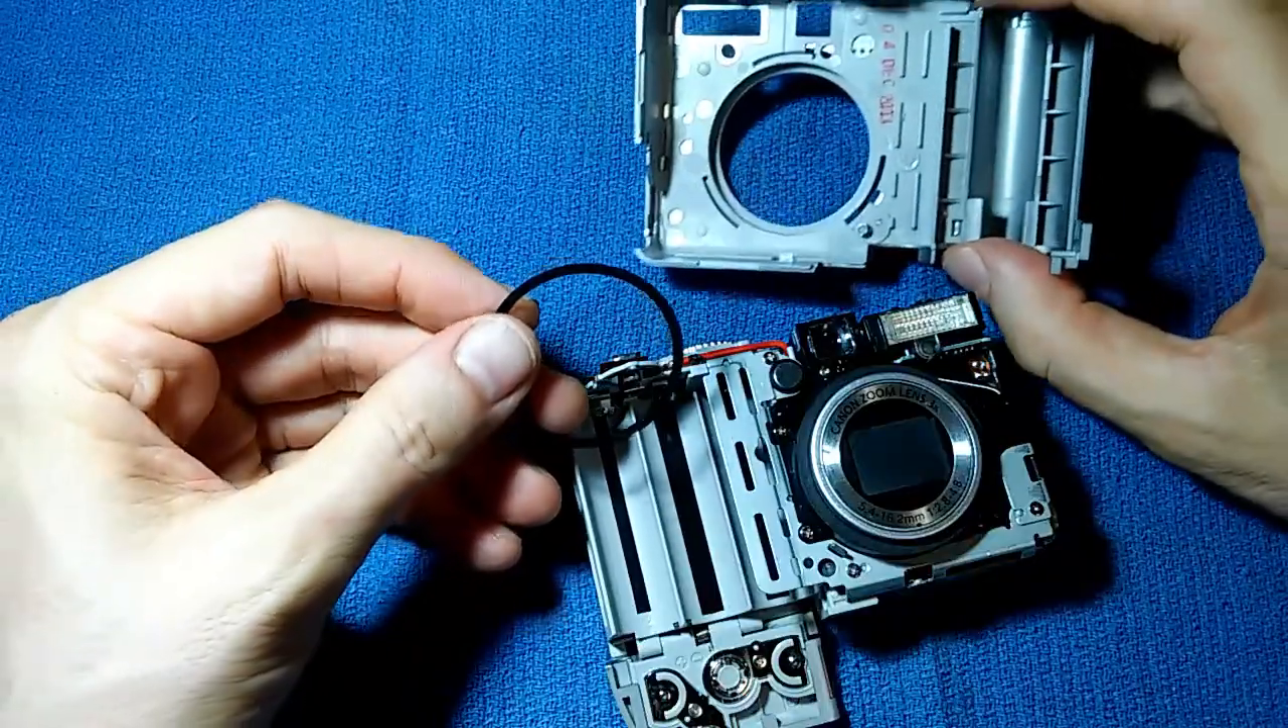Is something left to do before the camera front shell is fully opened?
No.